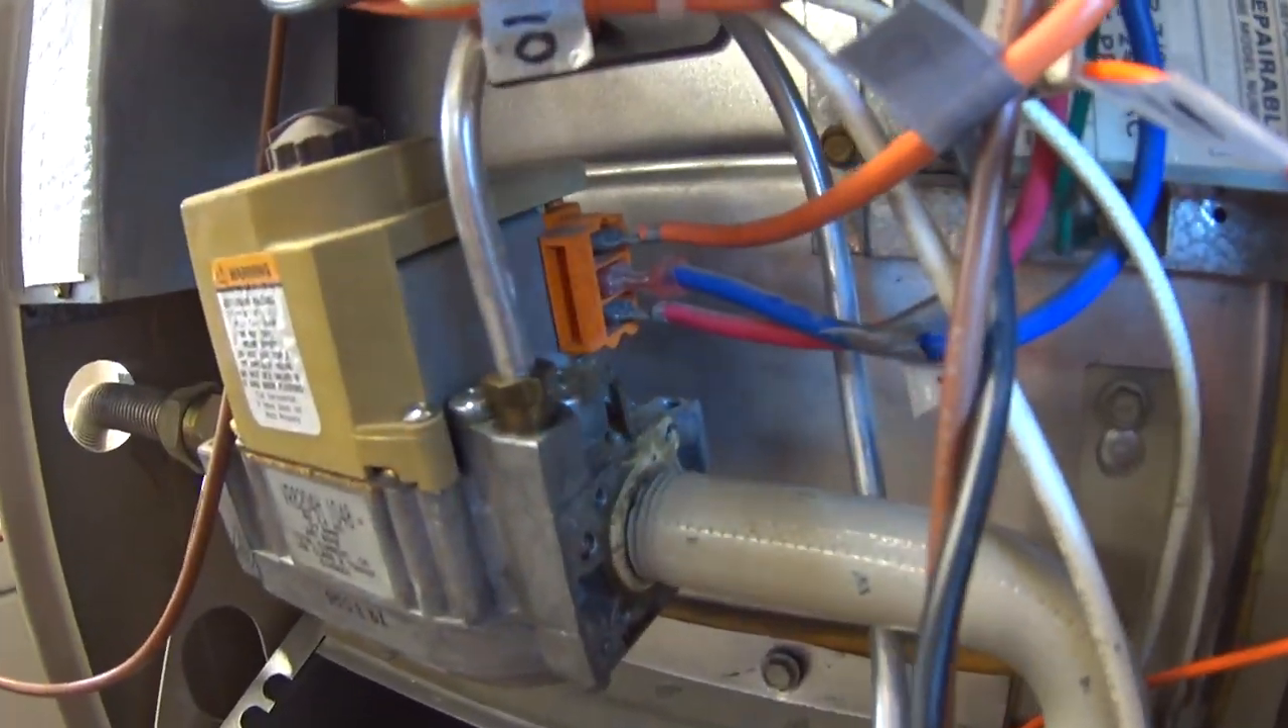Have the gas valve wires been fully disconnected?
No.